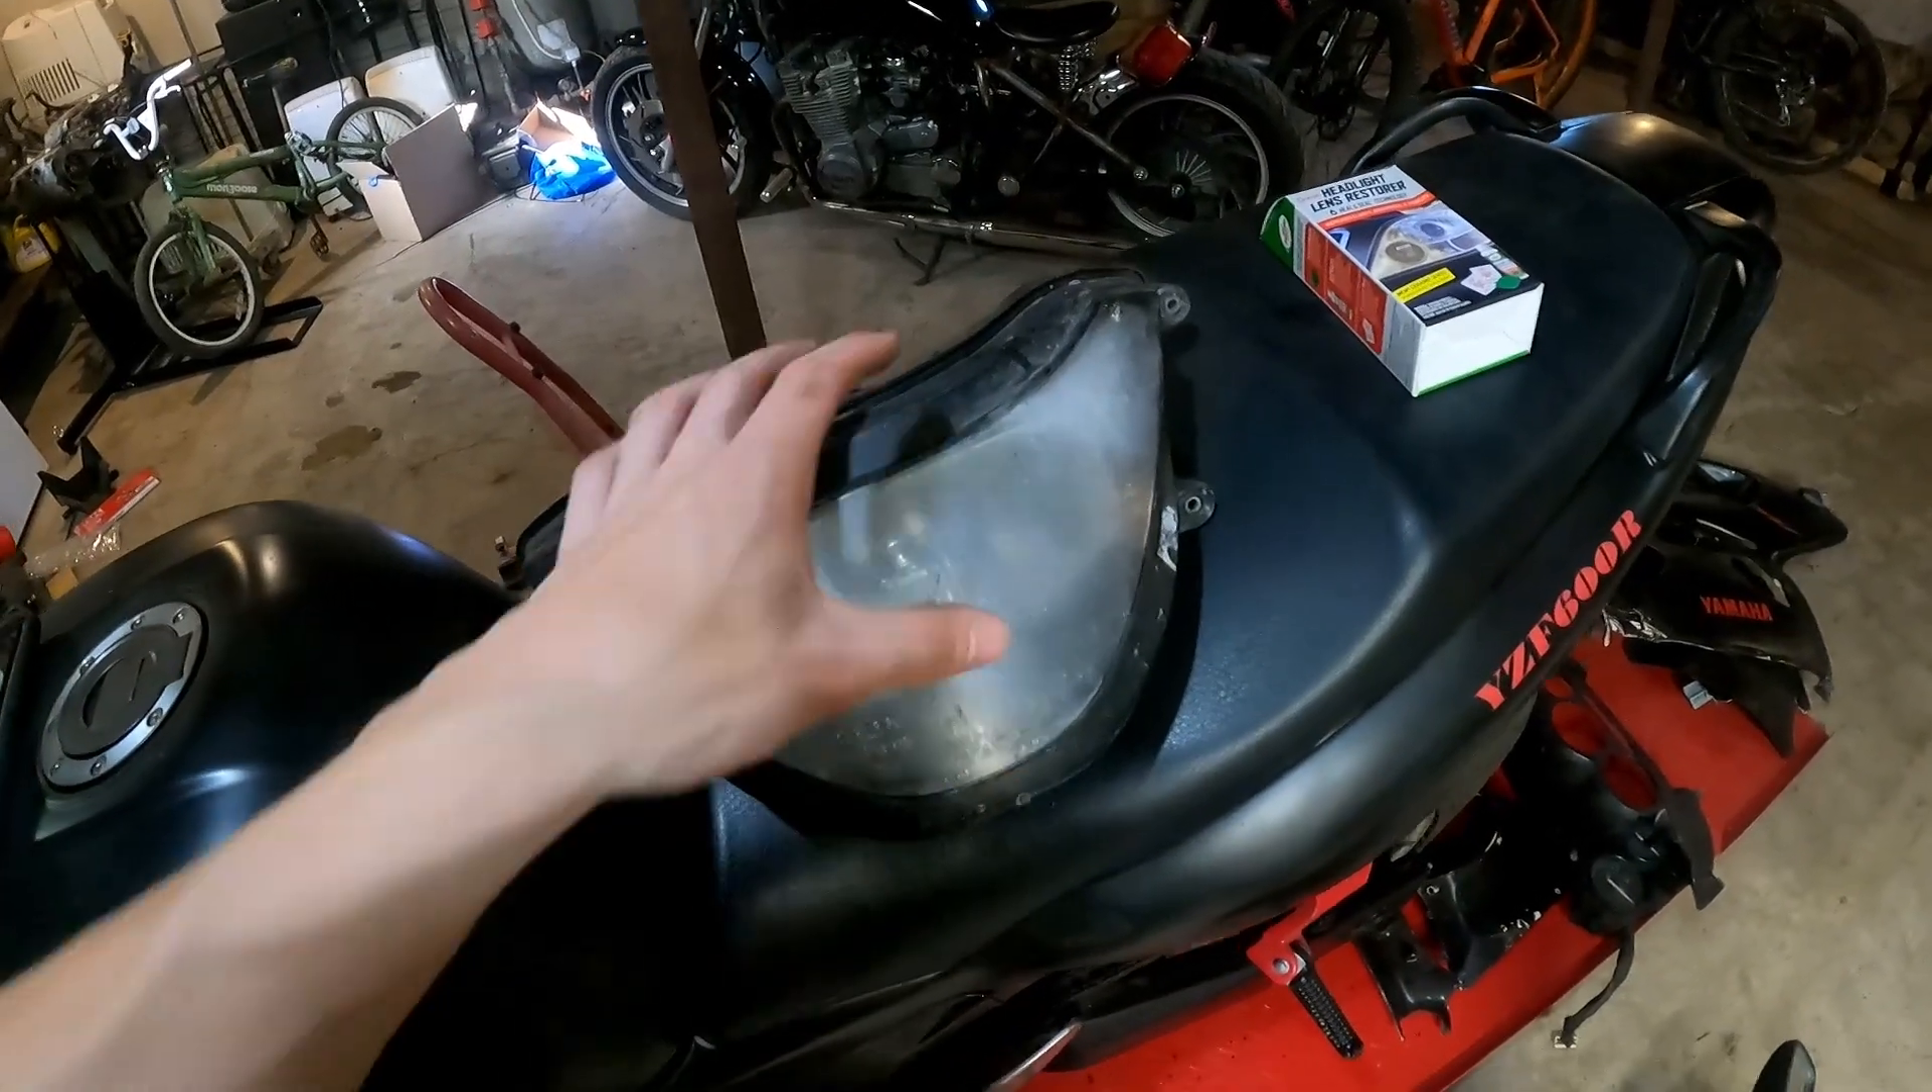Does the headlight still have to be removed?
No.